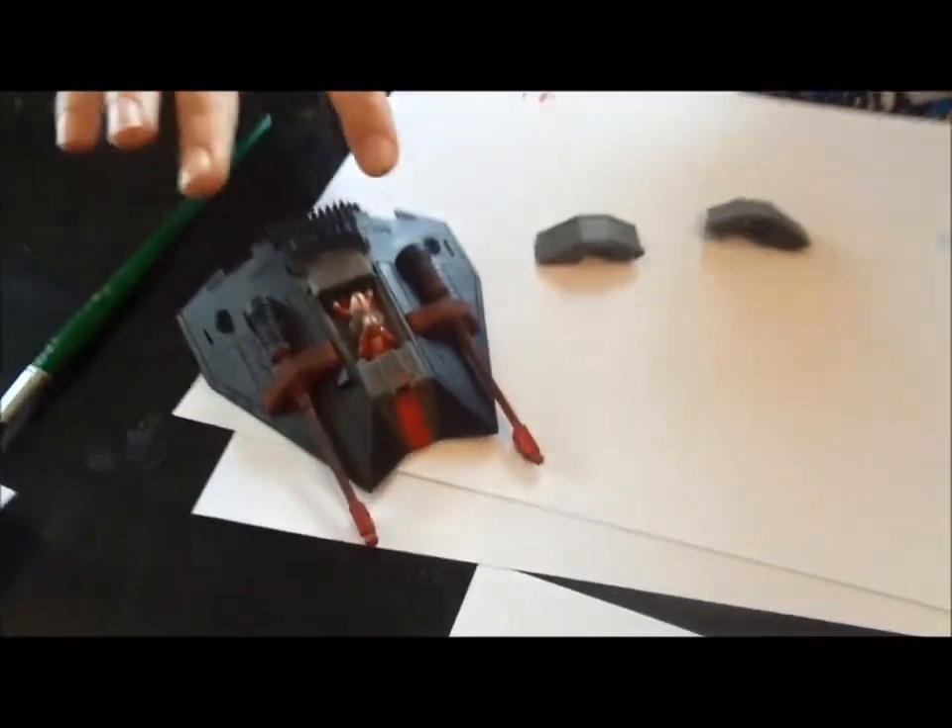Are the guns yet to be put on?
No.